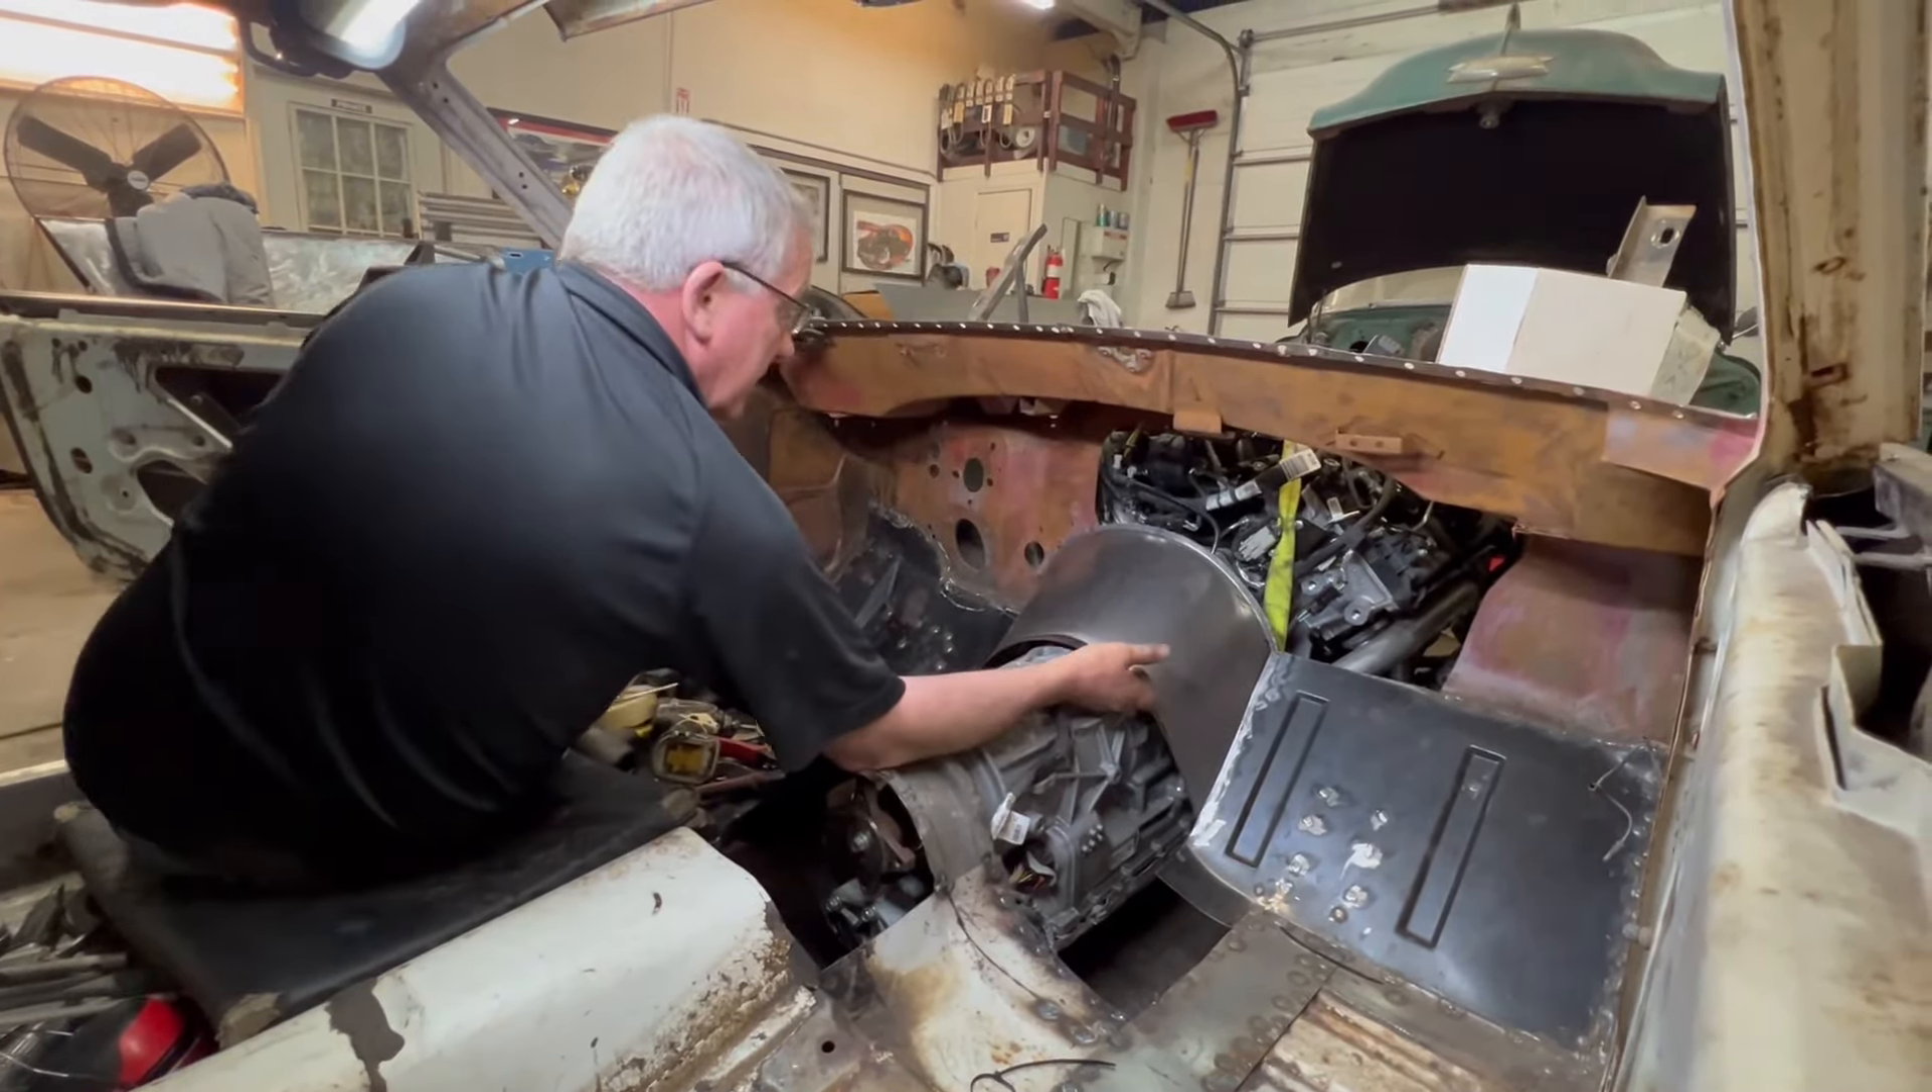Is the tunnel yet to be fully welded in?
Yes.